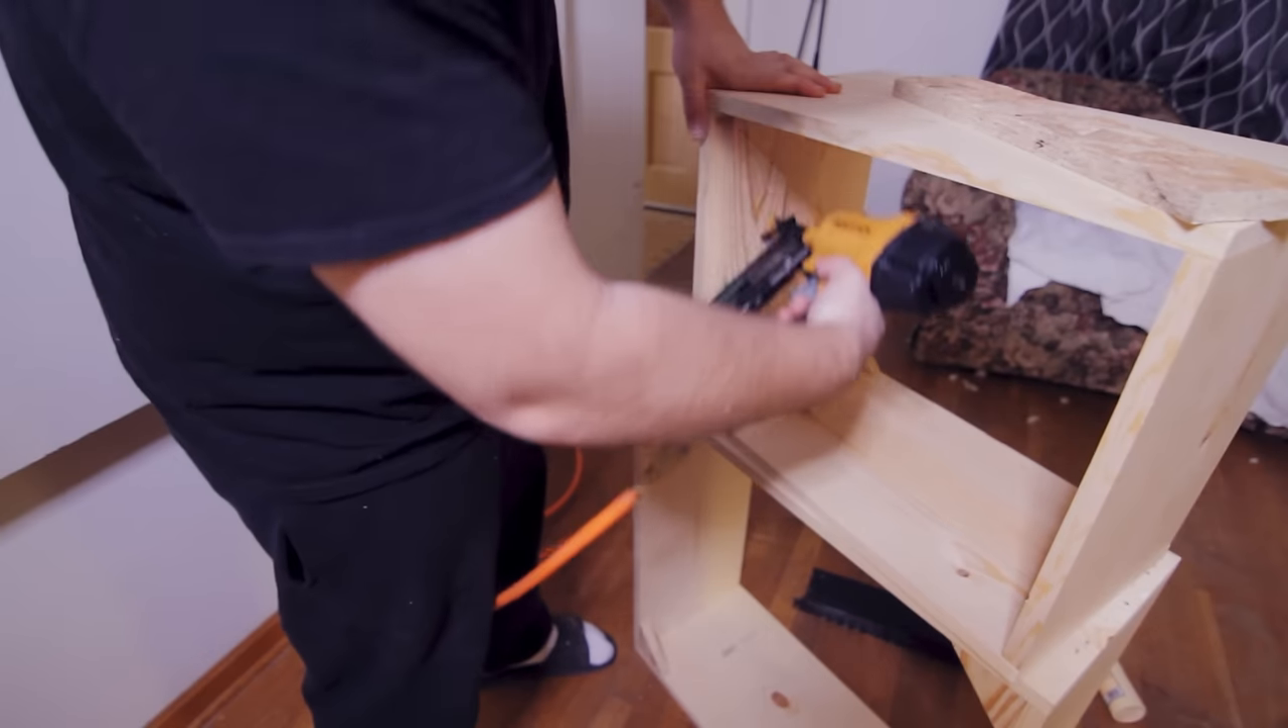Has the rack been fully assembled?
No.